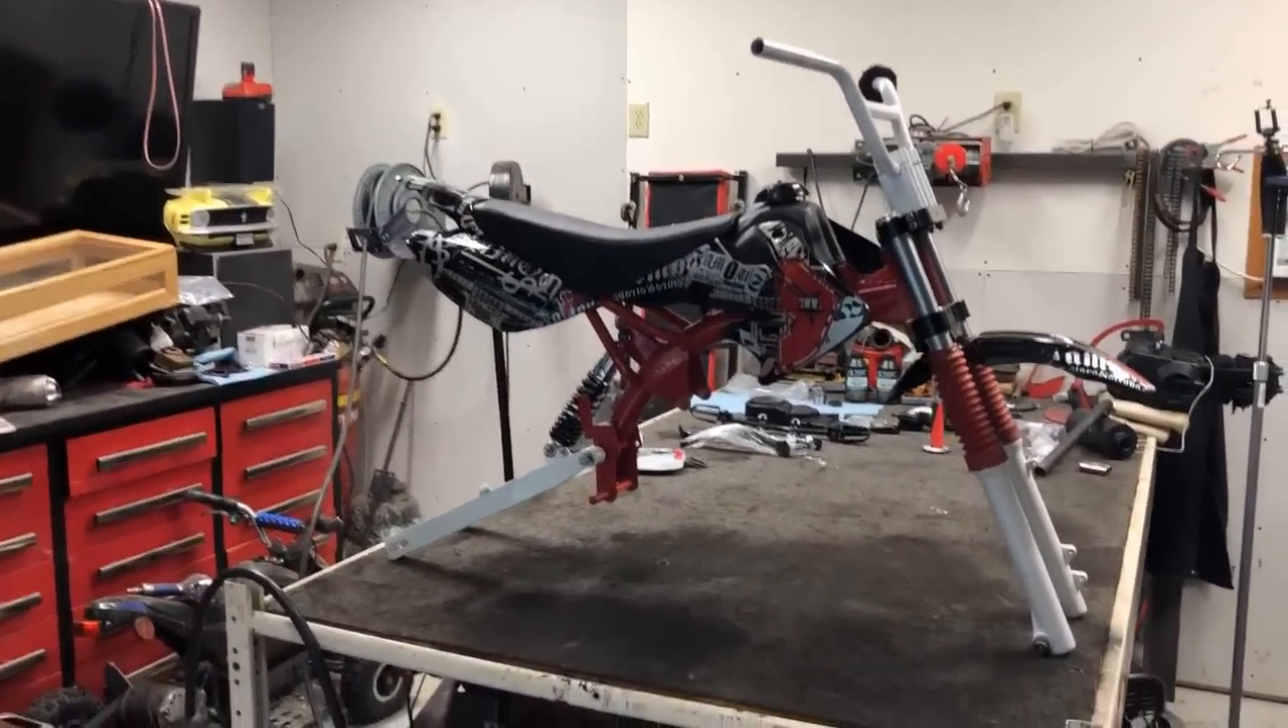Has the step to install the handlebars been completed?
Yes.